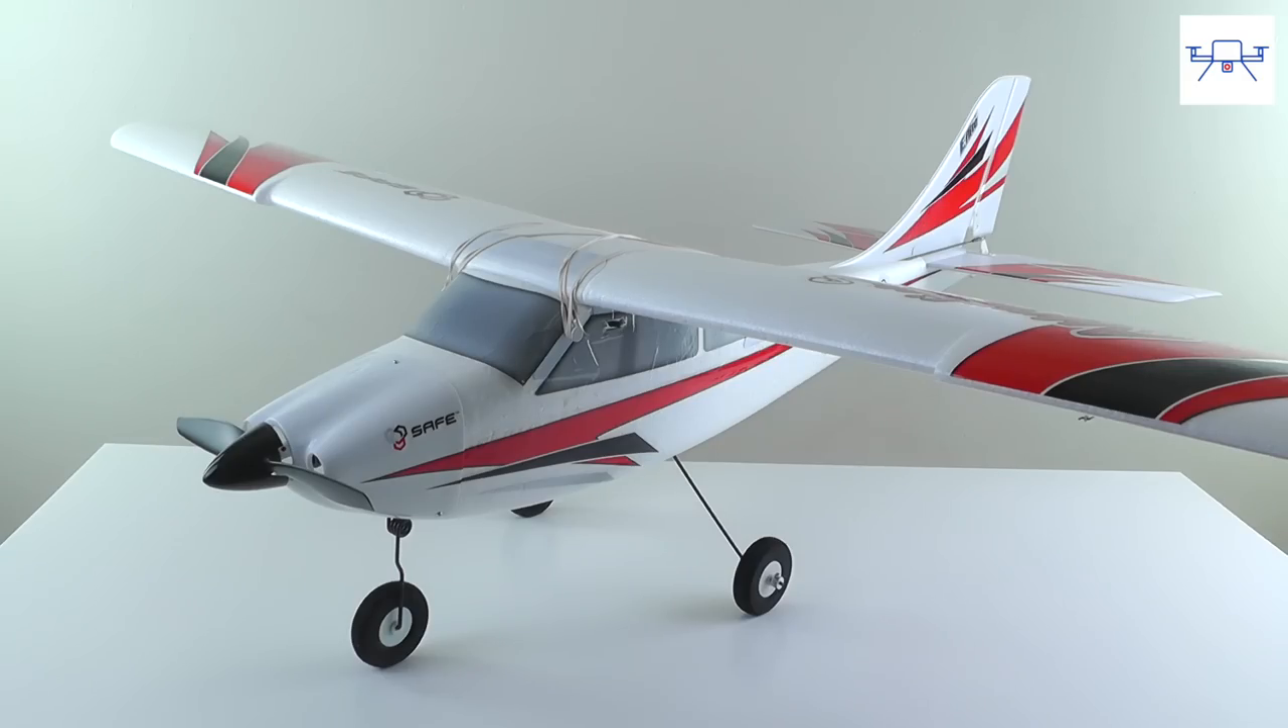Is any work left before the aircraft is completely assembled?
No.